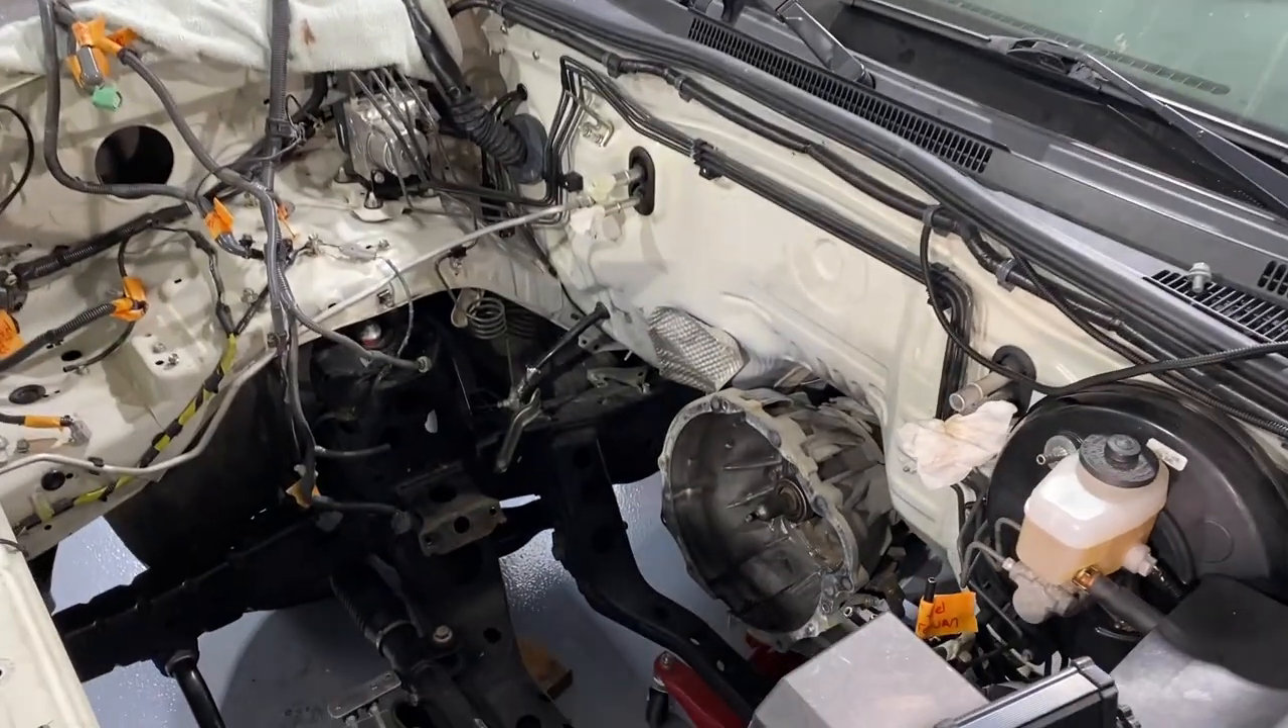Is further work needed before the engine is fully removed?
No.